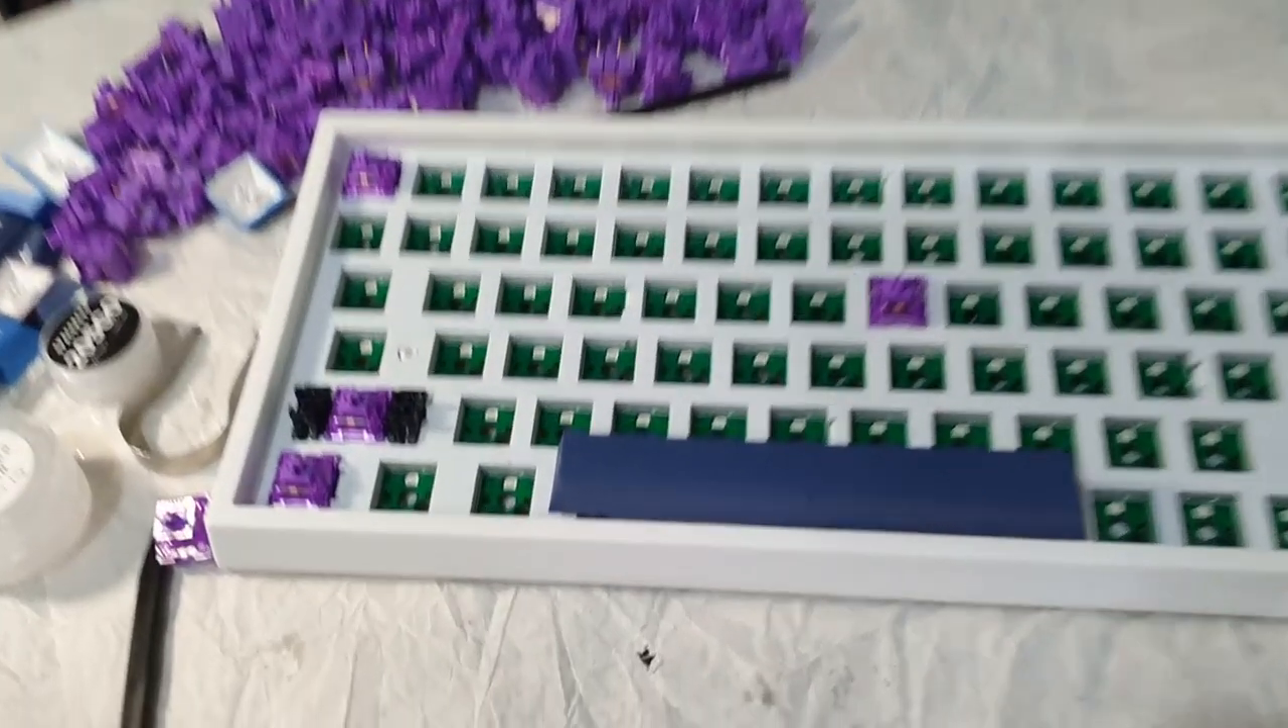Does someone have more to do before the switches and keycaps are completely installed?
Yes.